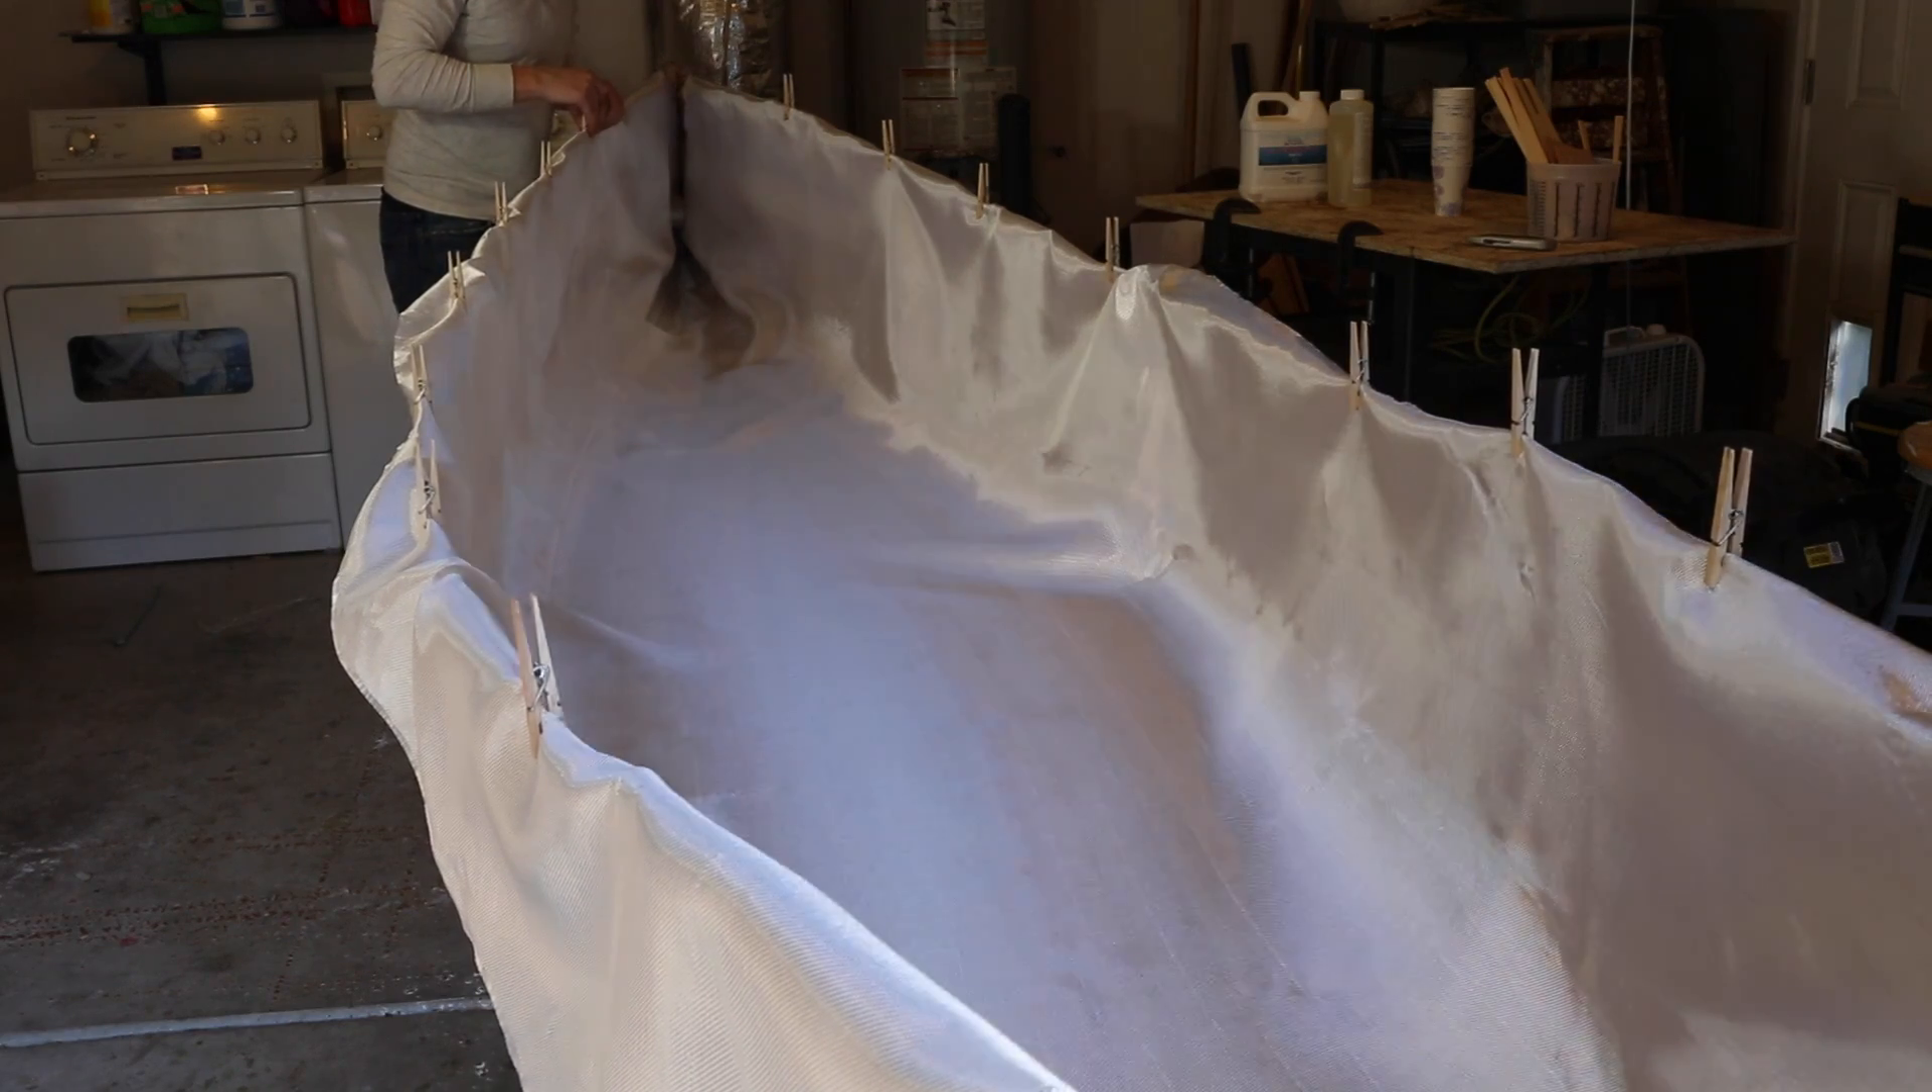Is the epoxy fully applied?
No.